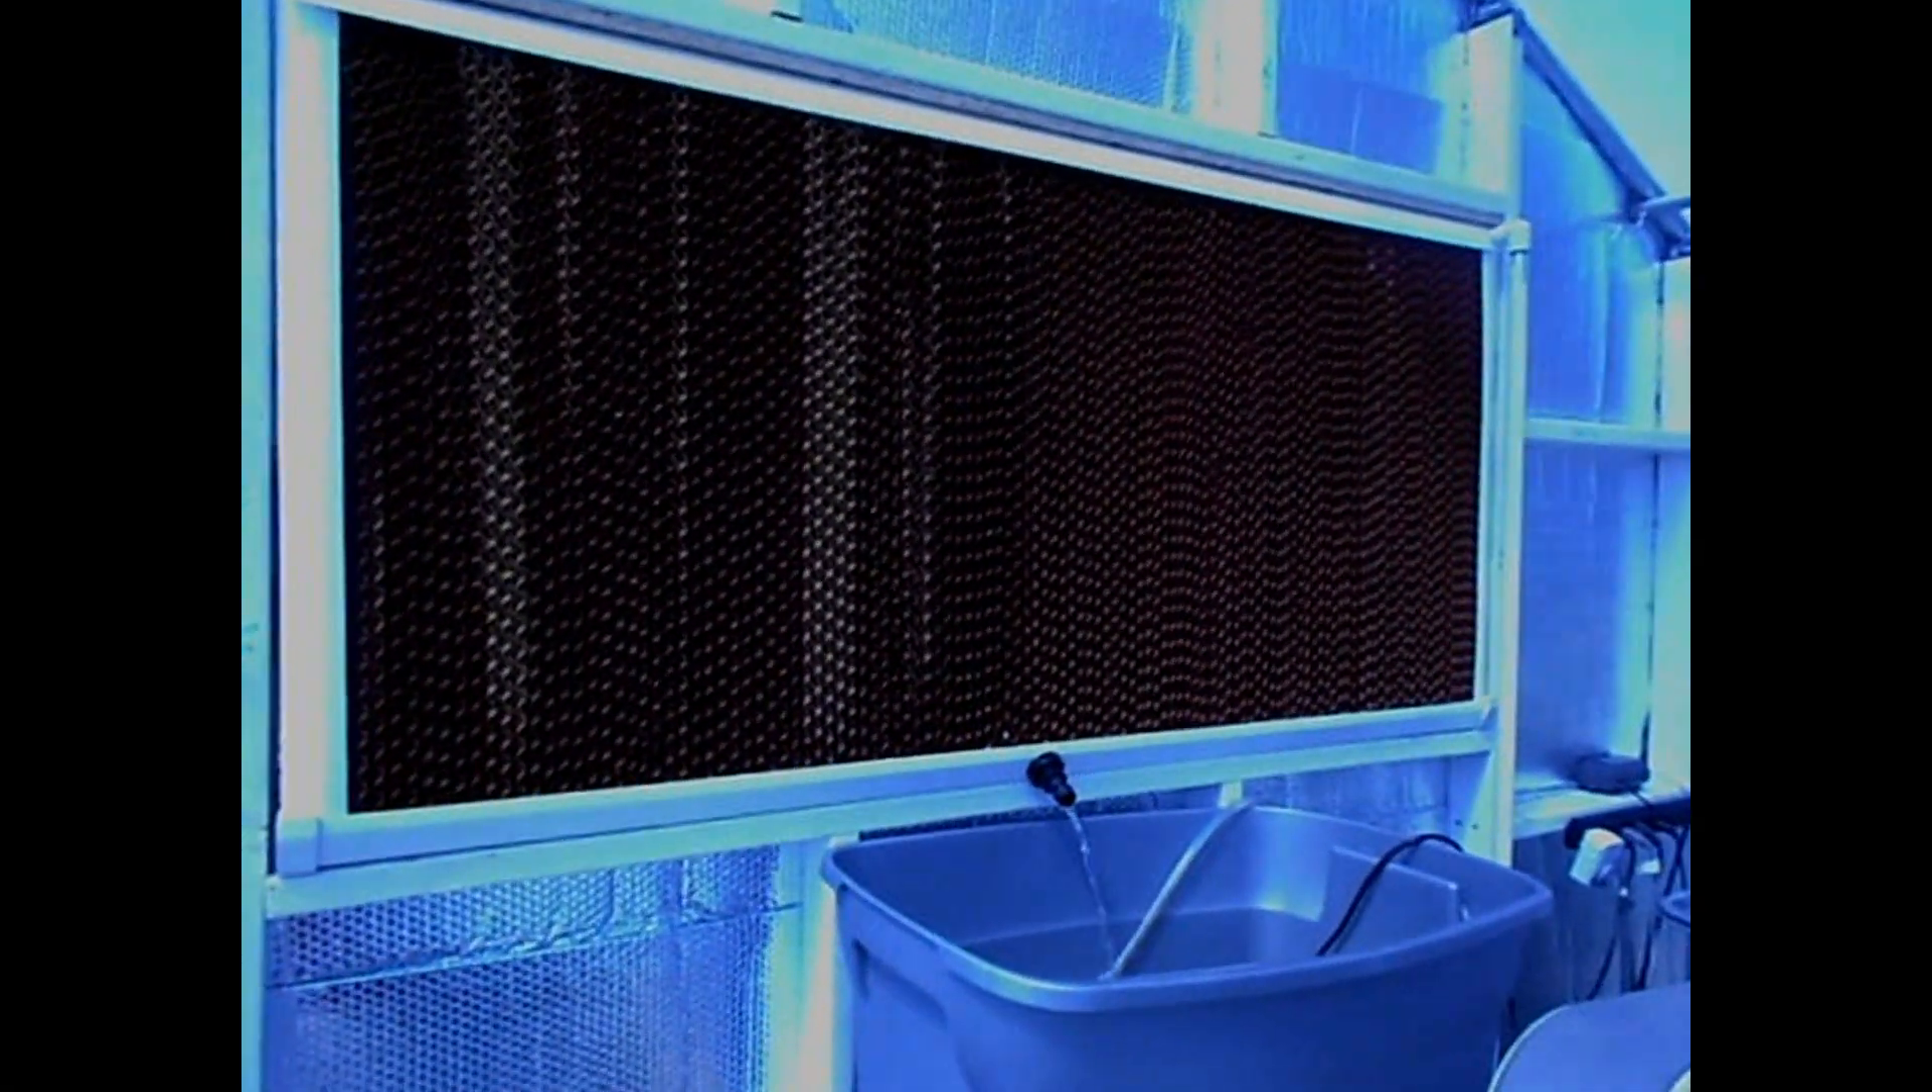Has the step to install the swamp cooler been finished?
Yes.